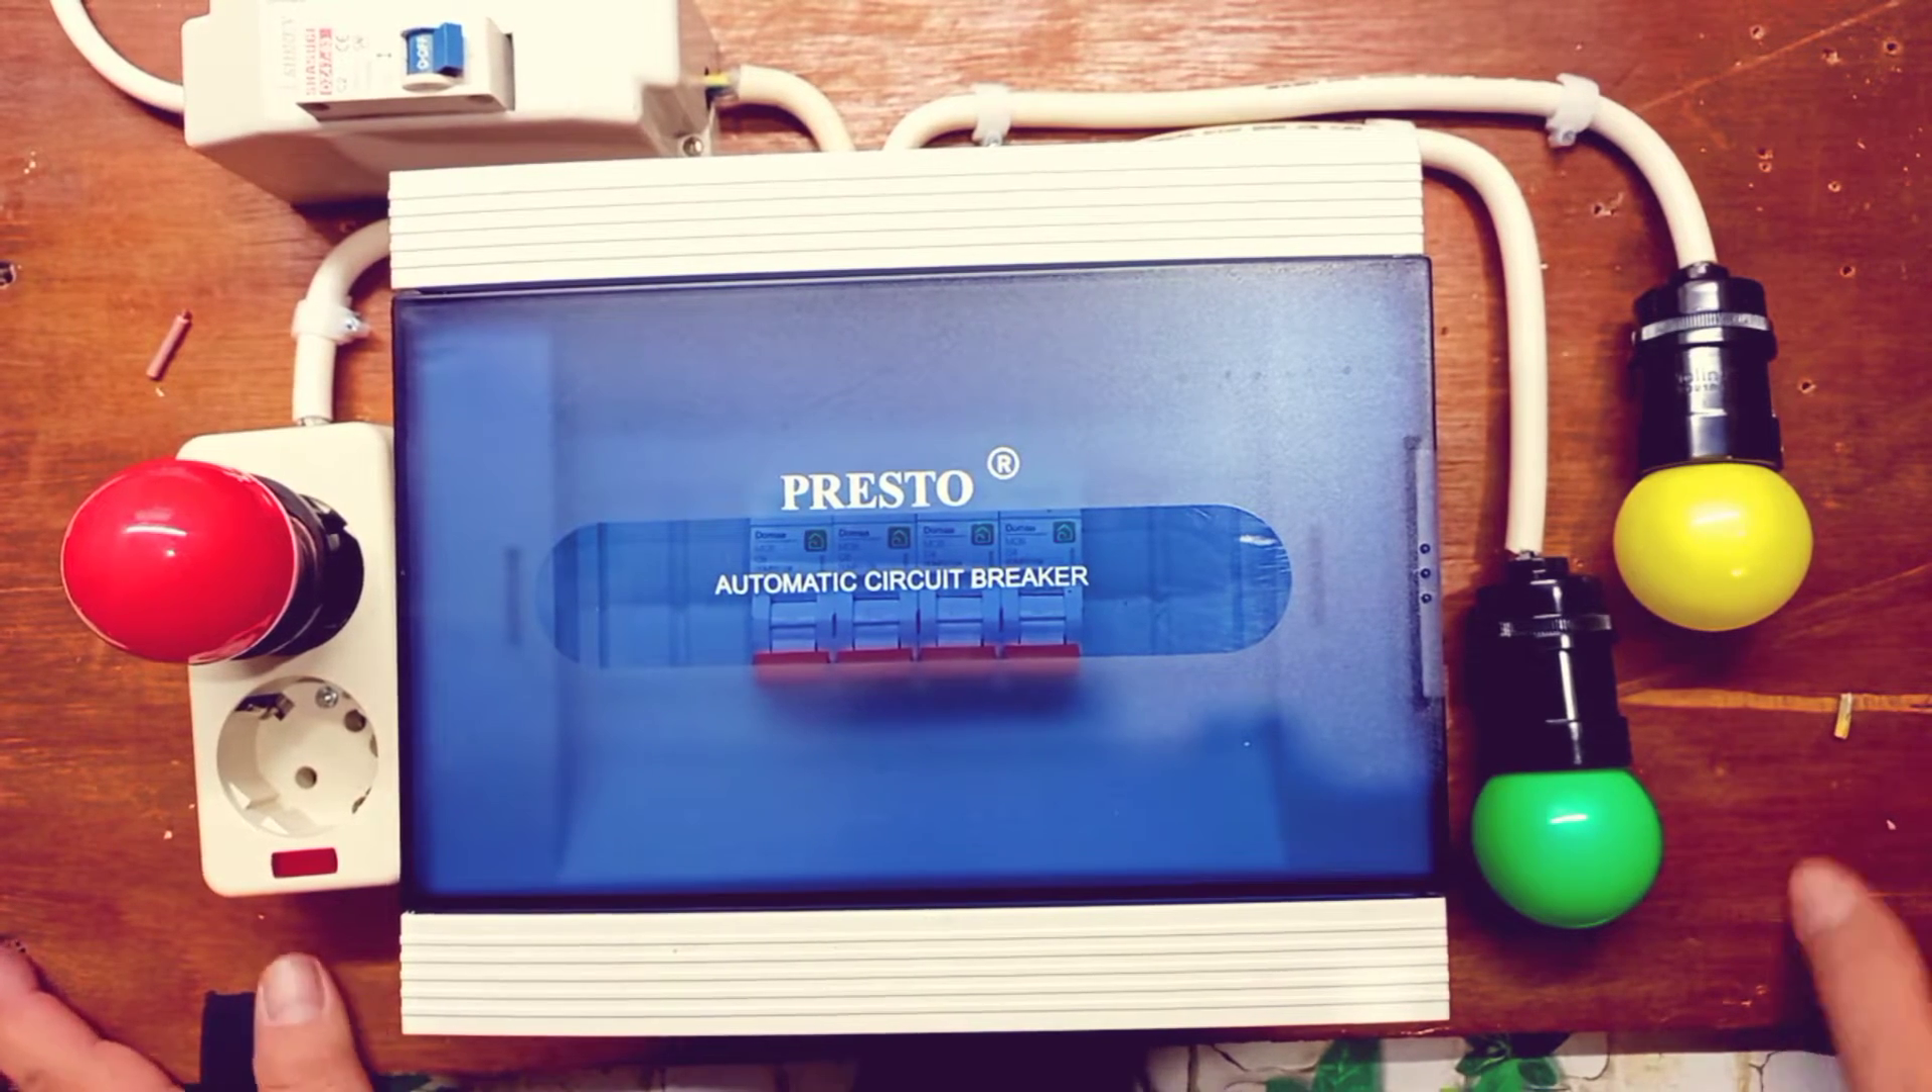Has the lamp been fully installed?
Yes.